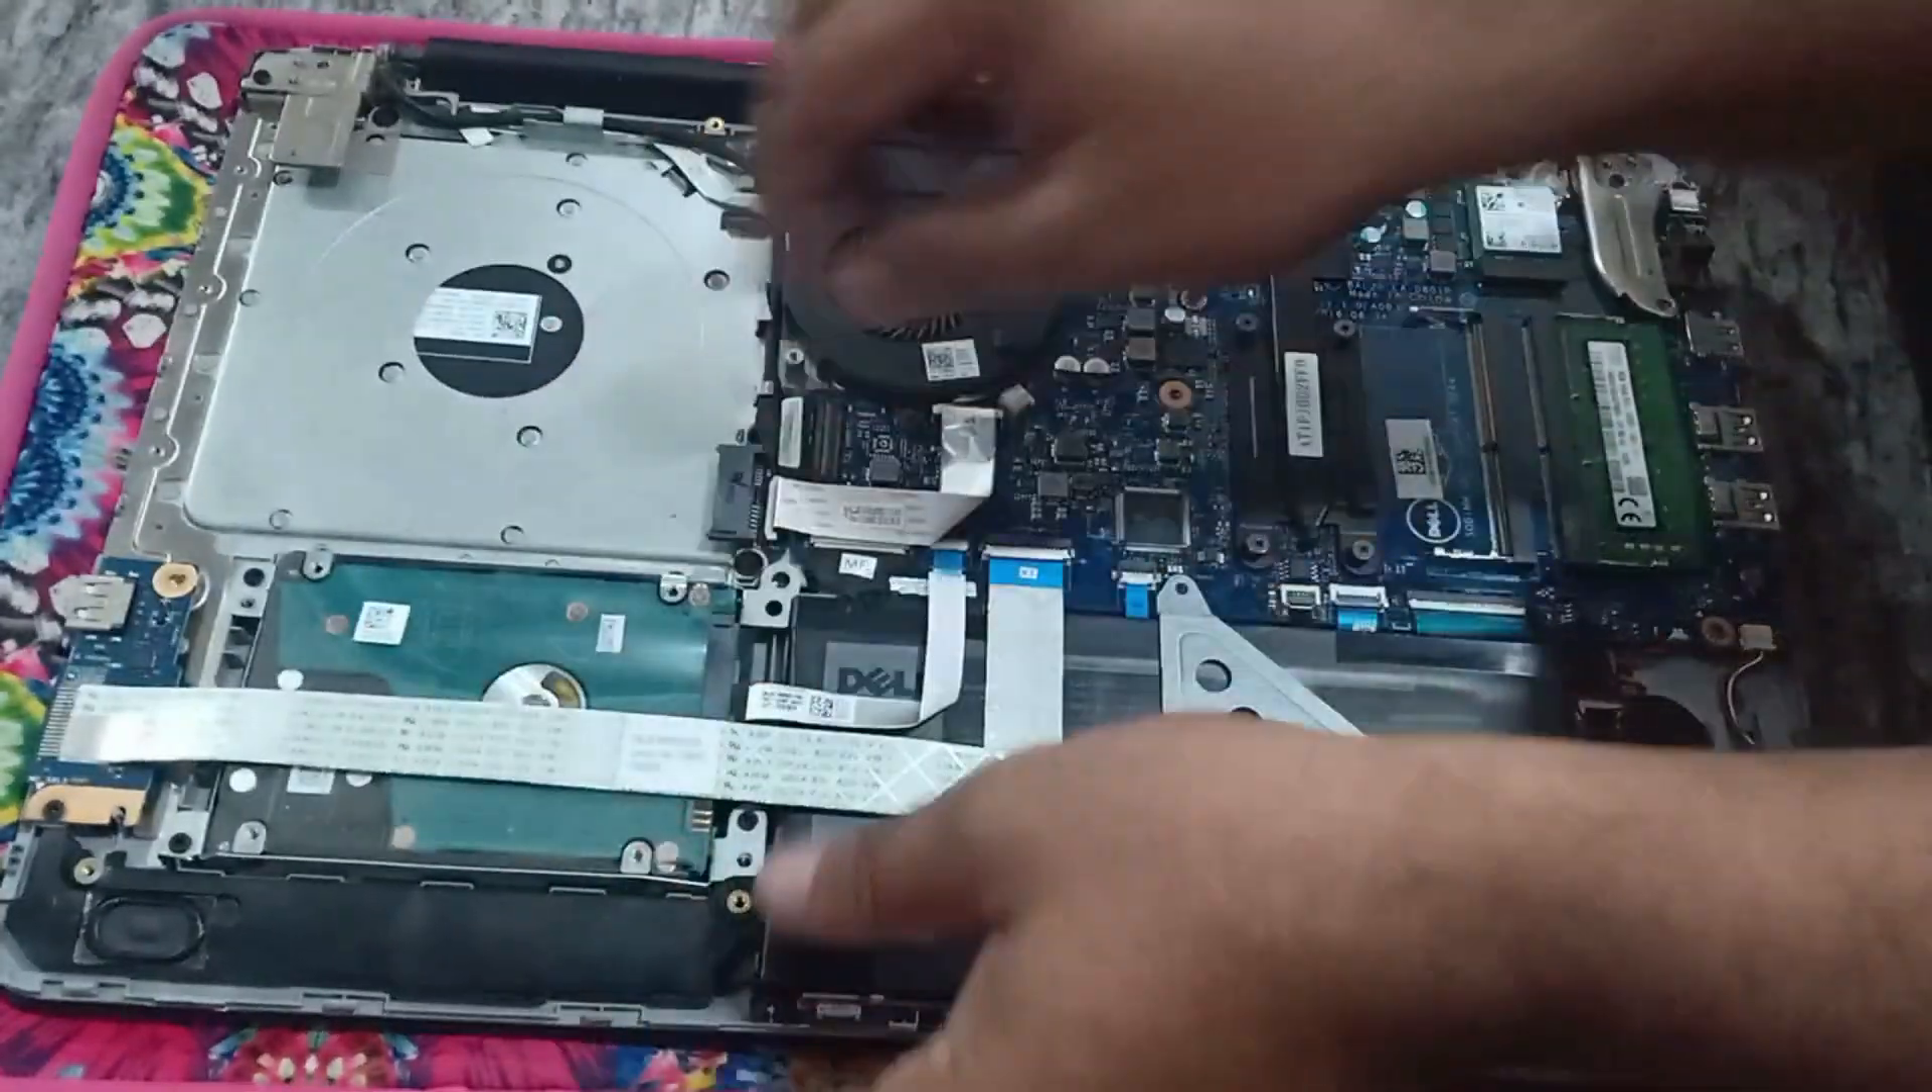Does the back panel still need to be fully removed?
No.